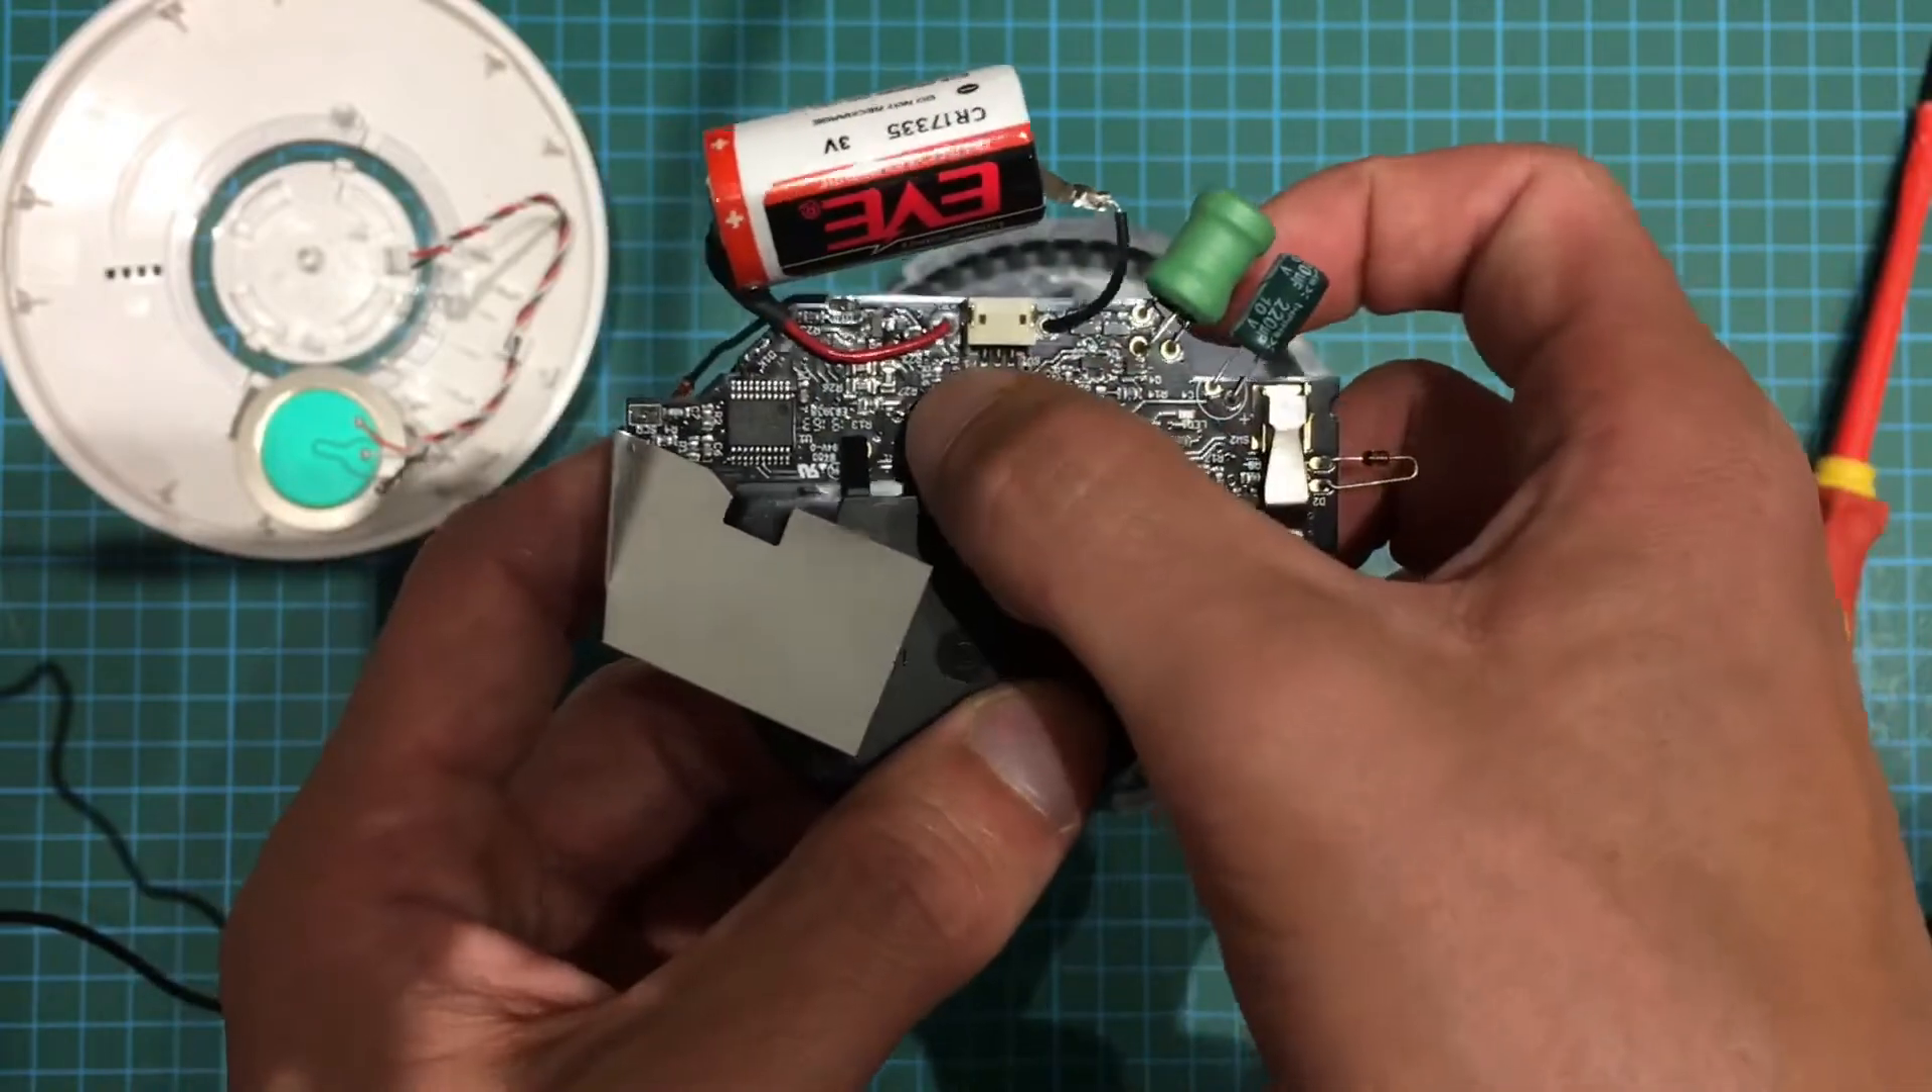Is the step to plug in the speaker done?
No.